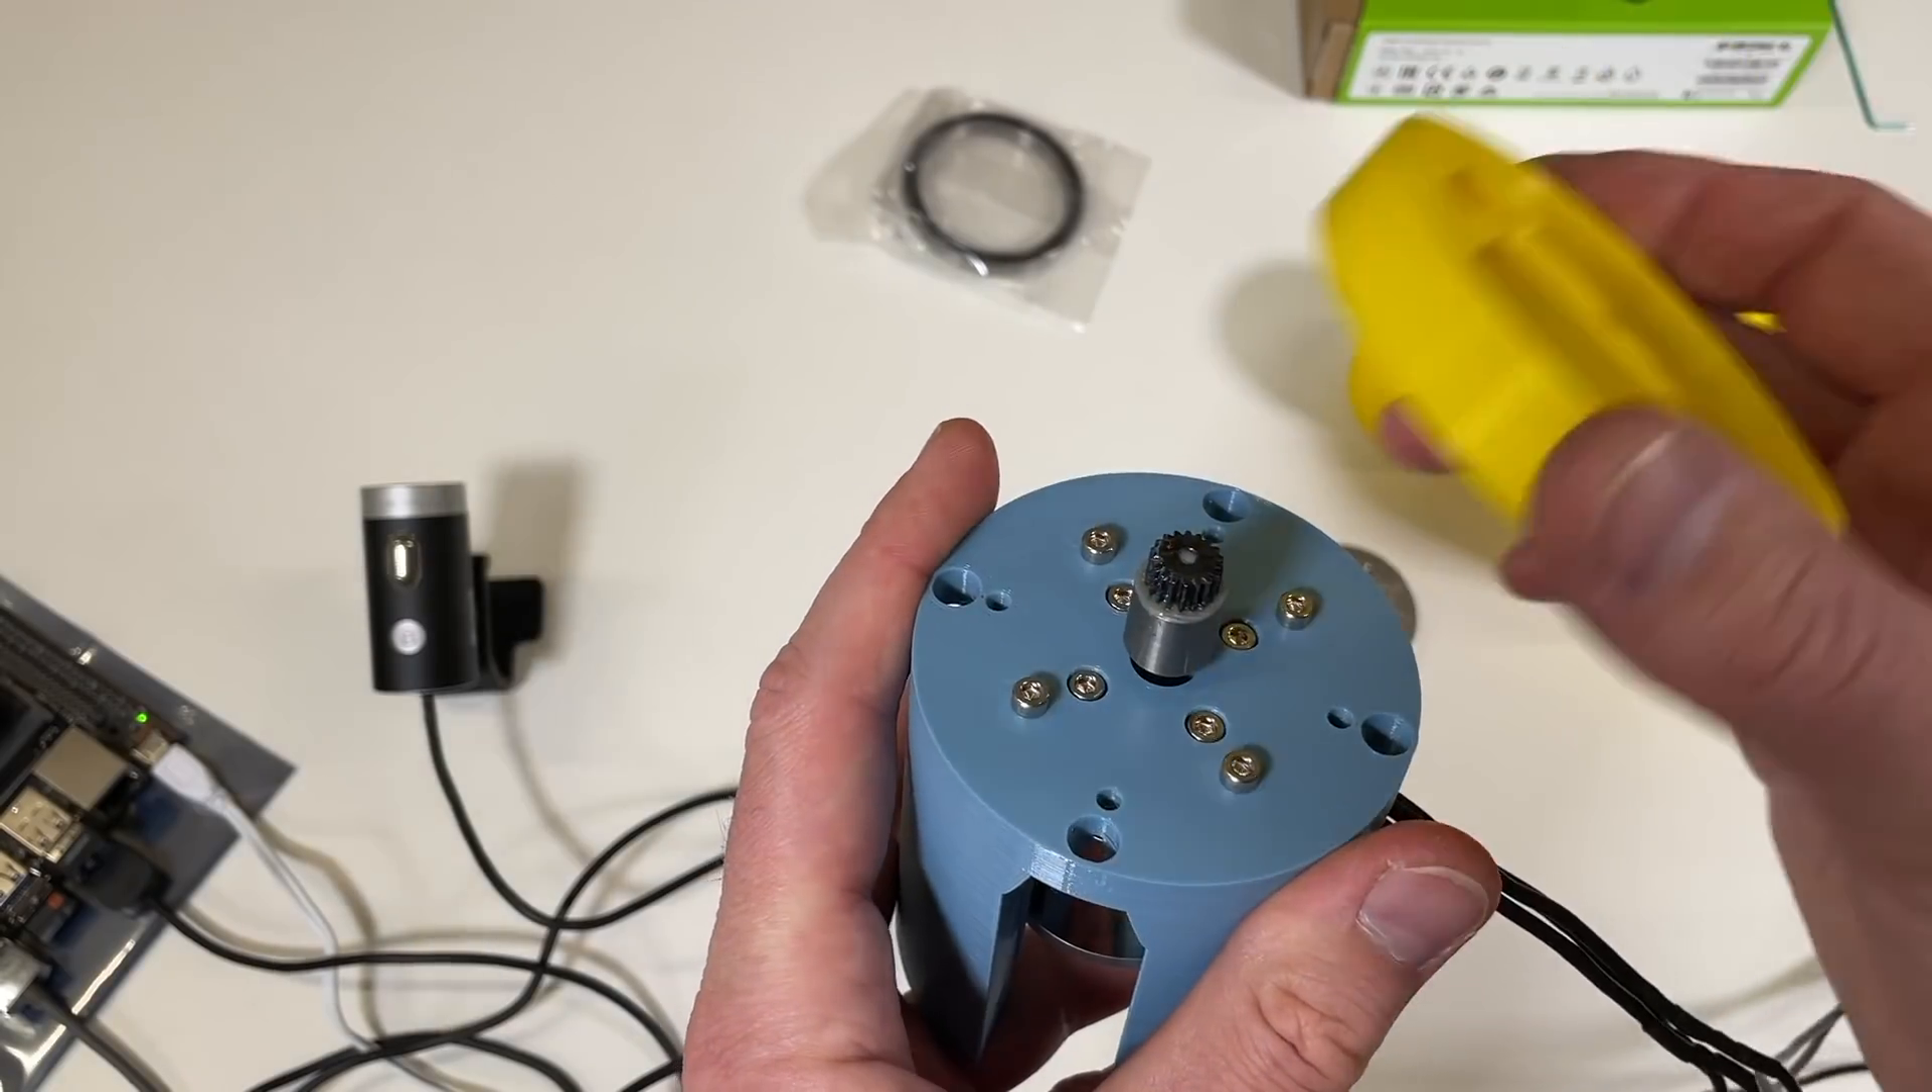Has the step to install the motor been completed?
Yes.